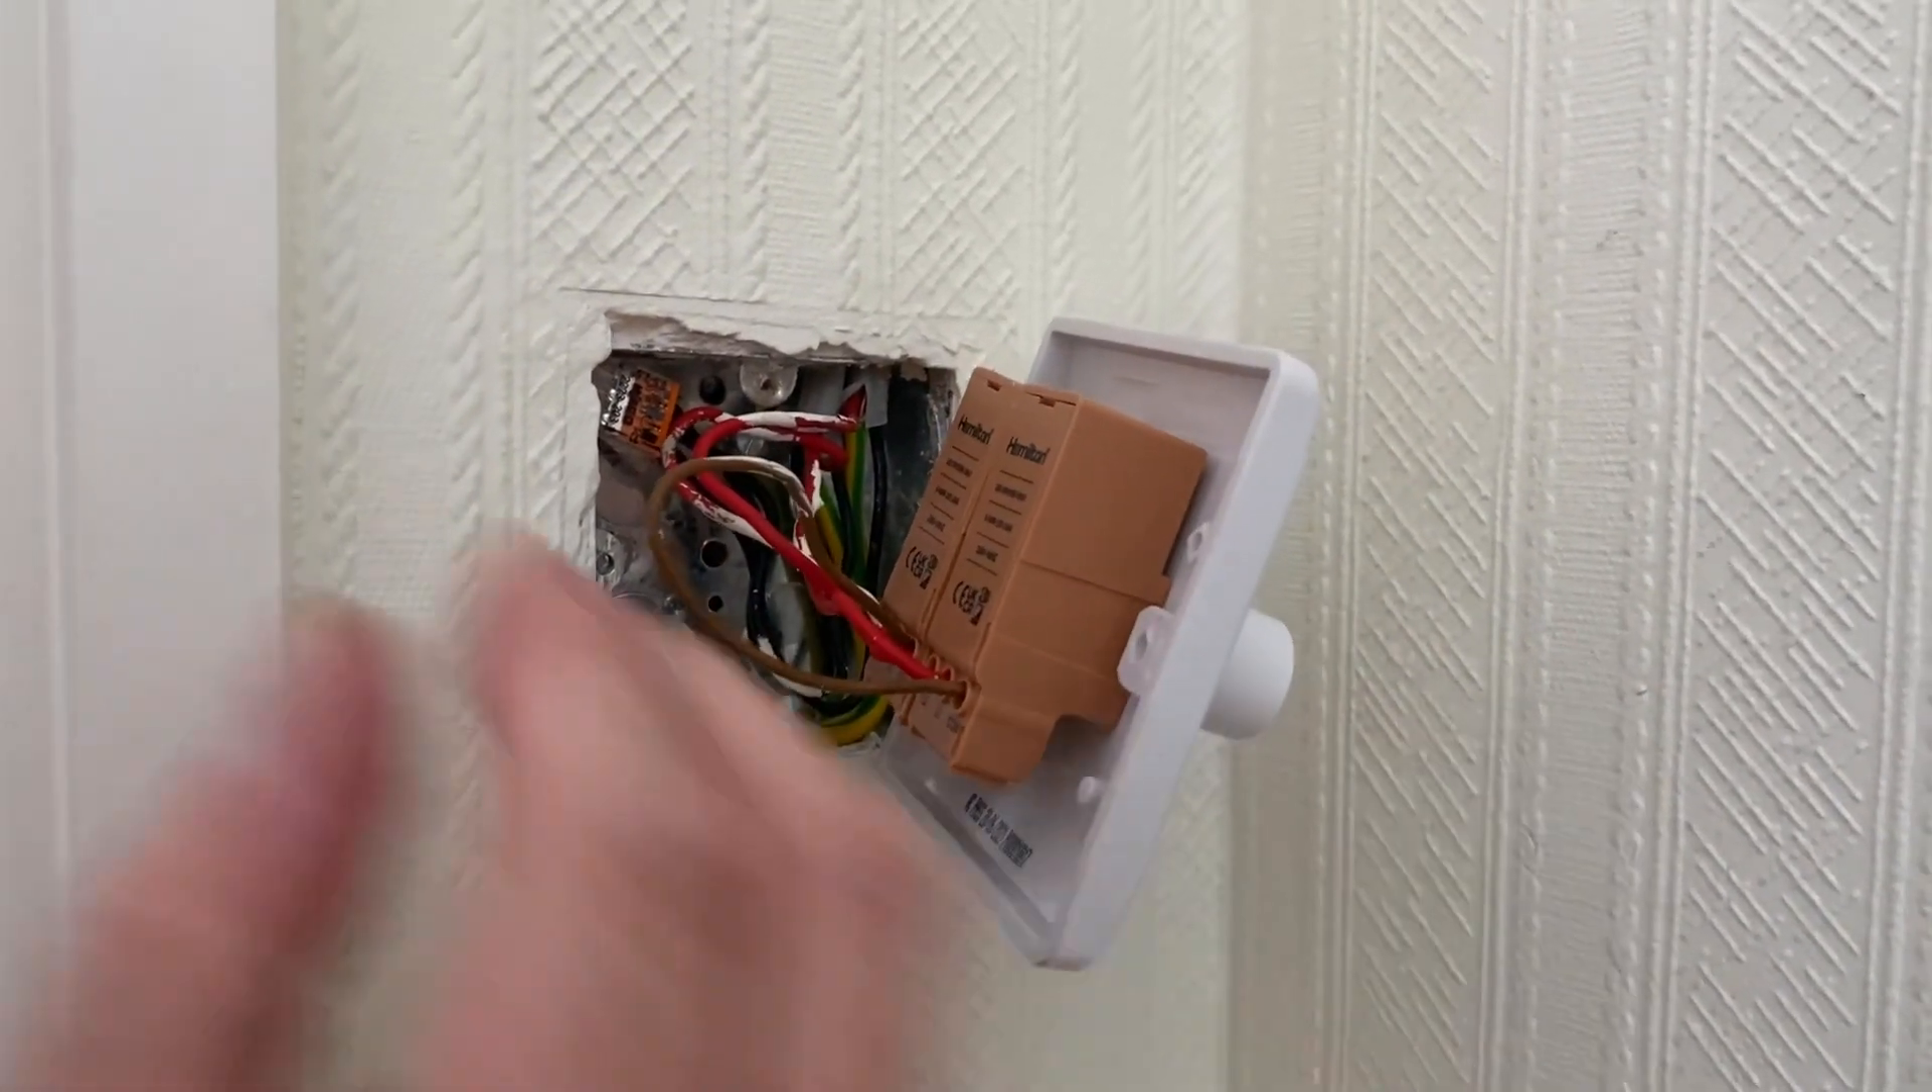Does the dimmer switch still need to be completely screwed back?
Yes.